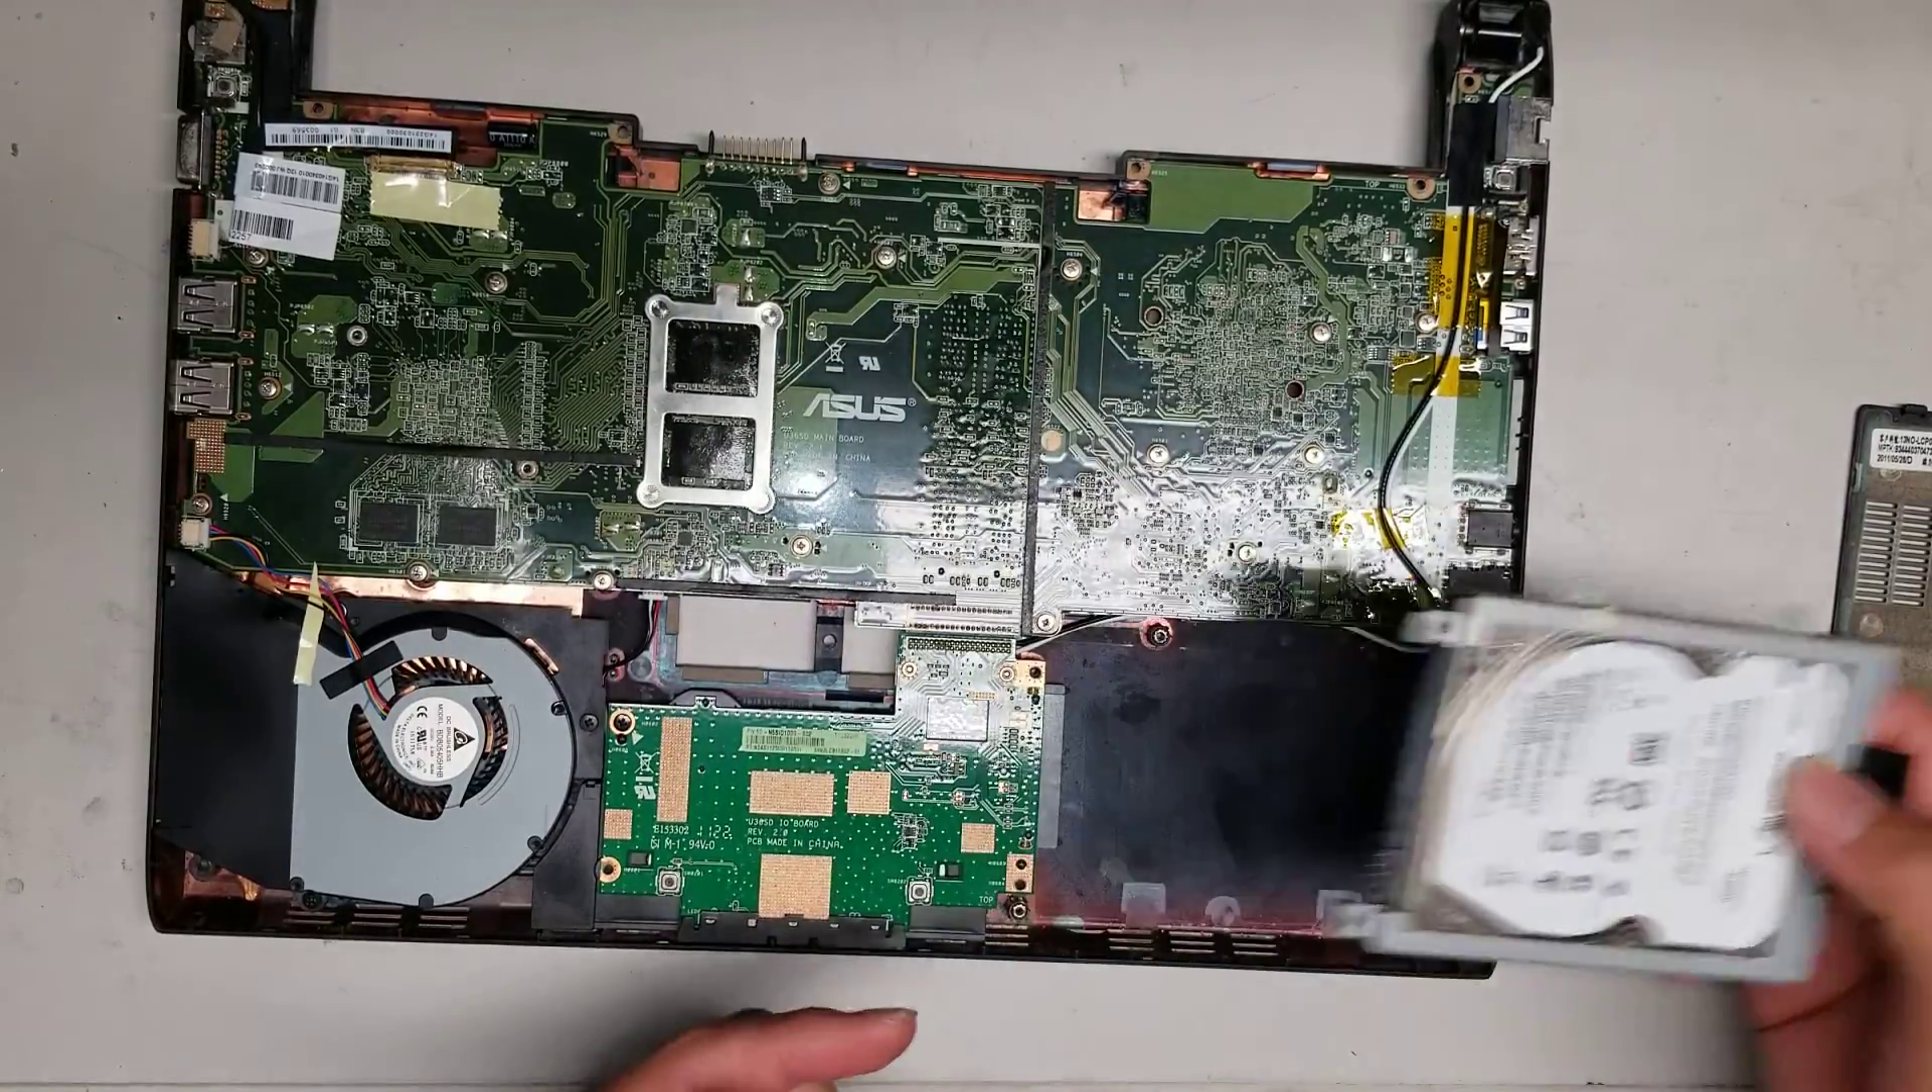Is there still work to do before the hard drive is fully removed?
No.